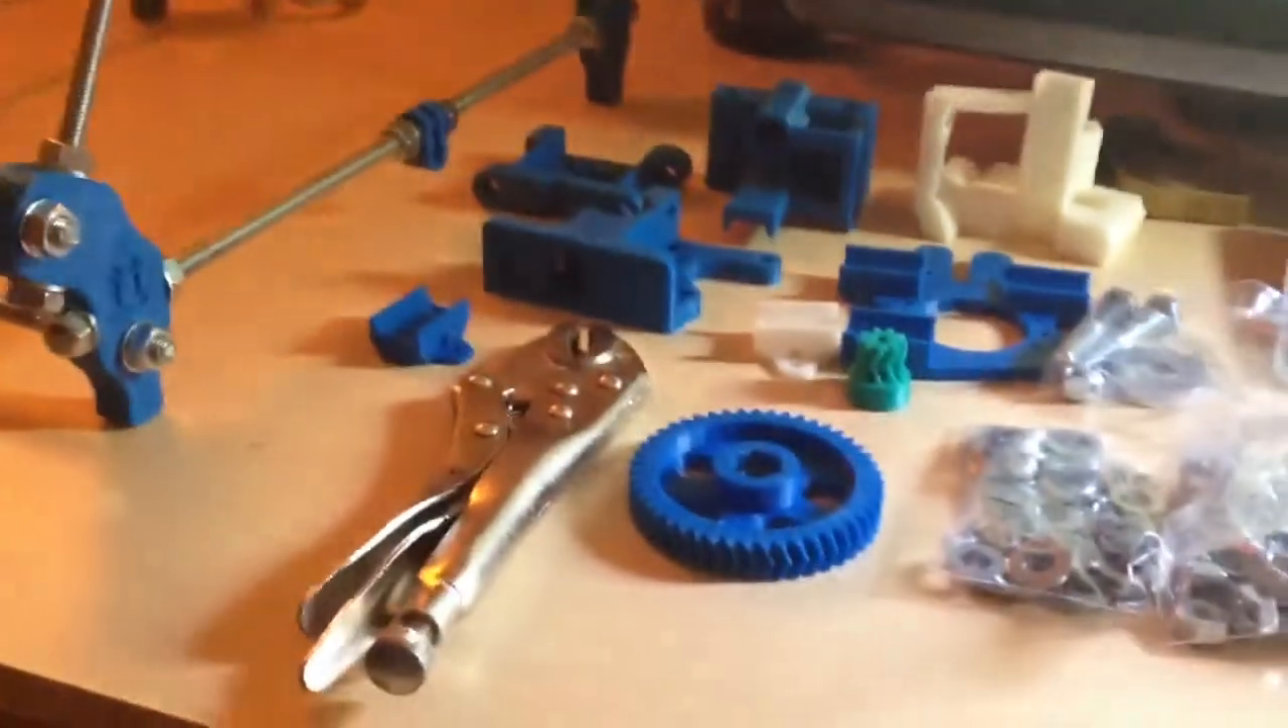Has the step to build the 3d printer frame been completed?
No.